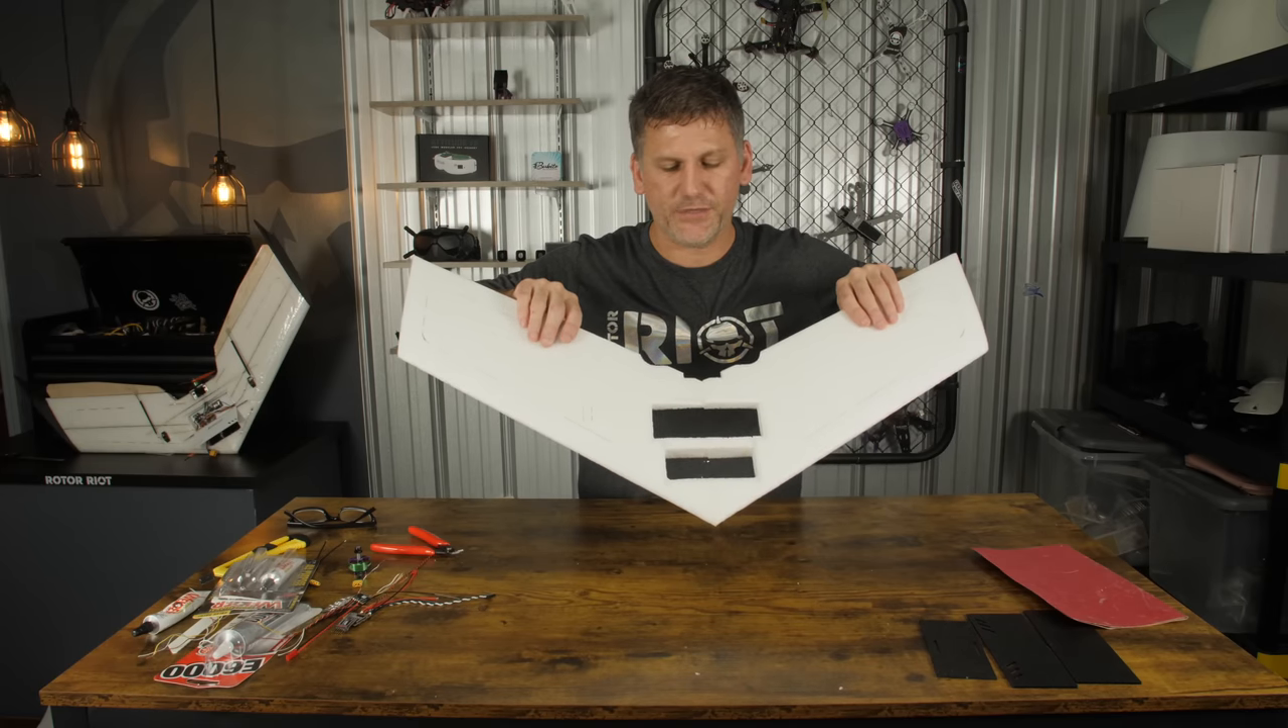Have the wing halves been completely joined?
Yes.